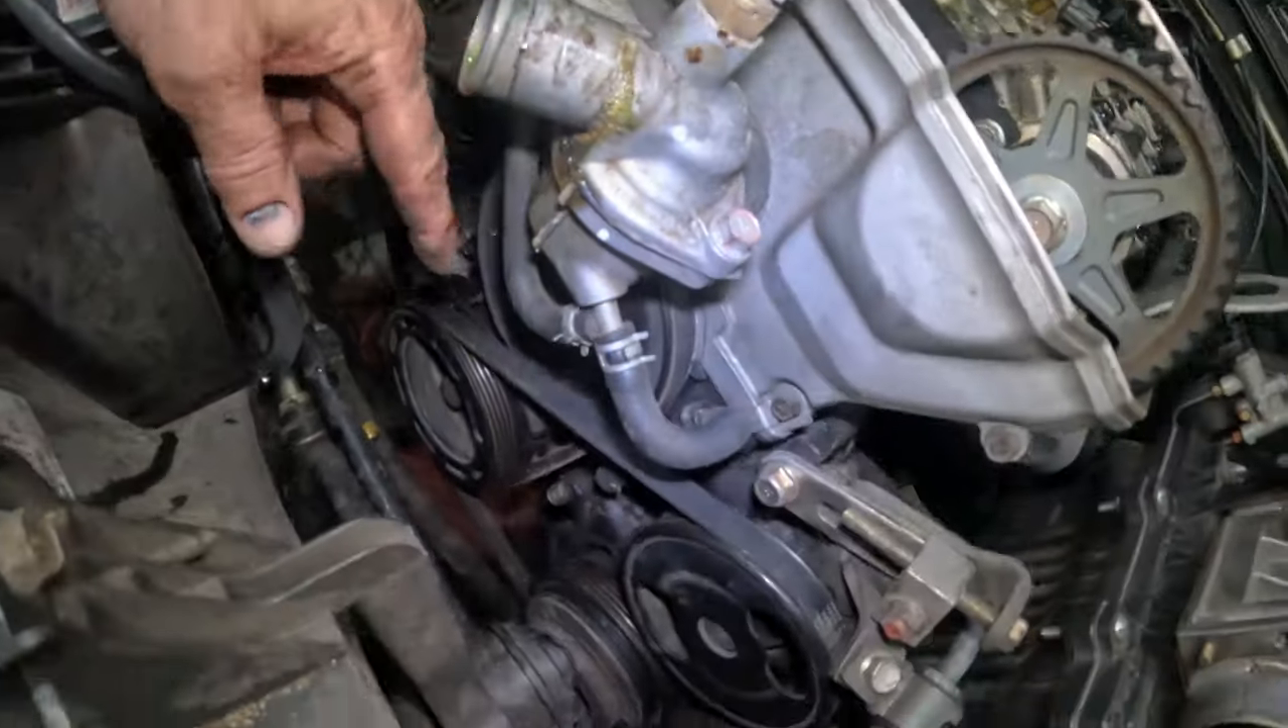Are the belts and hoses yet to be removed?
Yes.